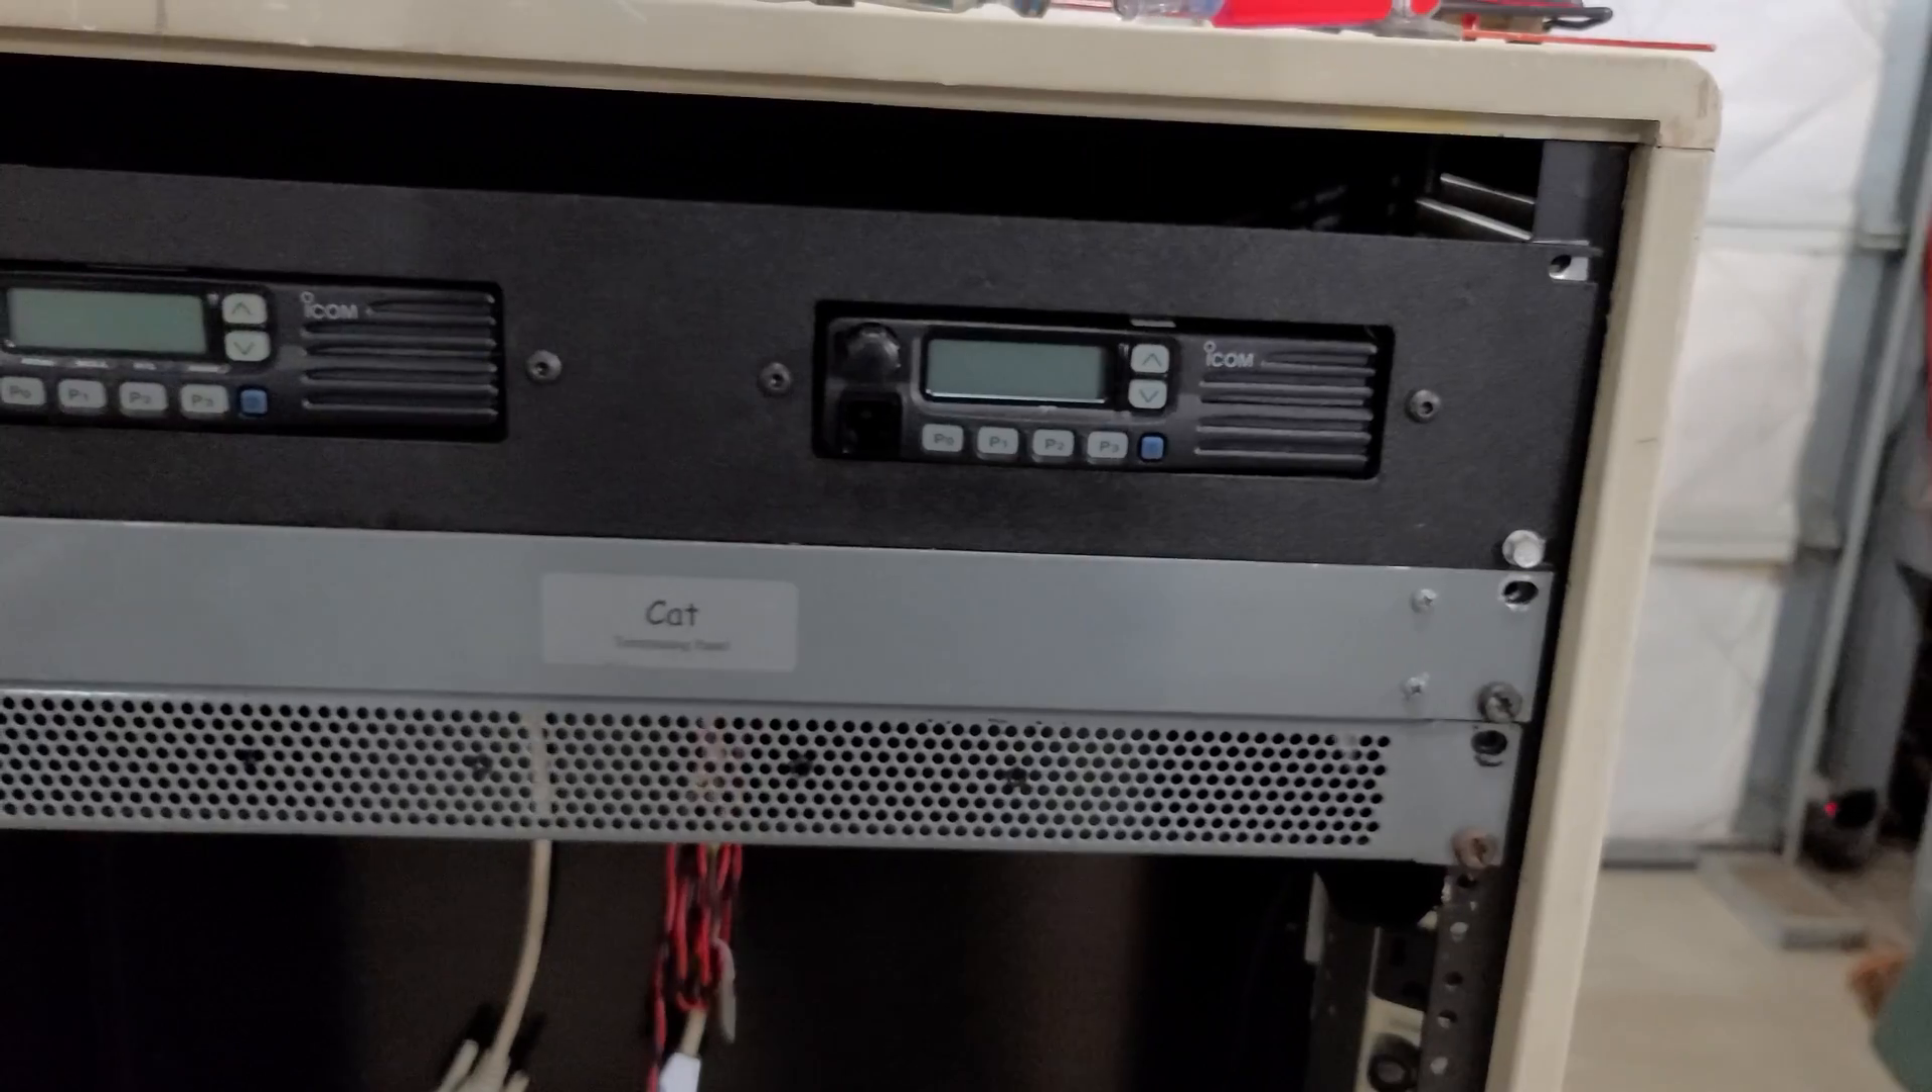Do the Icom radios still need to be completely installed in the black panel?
No.